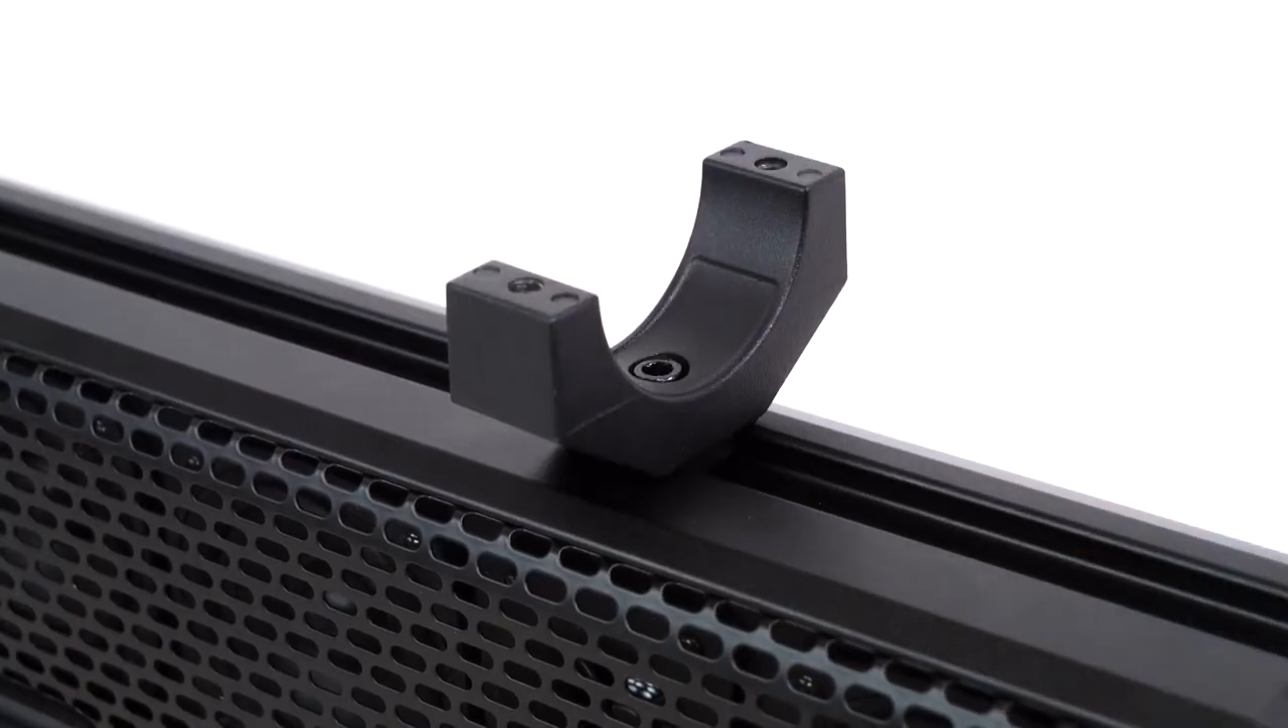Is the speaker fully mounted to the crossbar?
No.